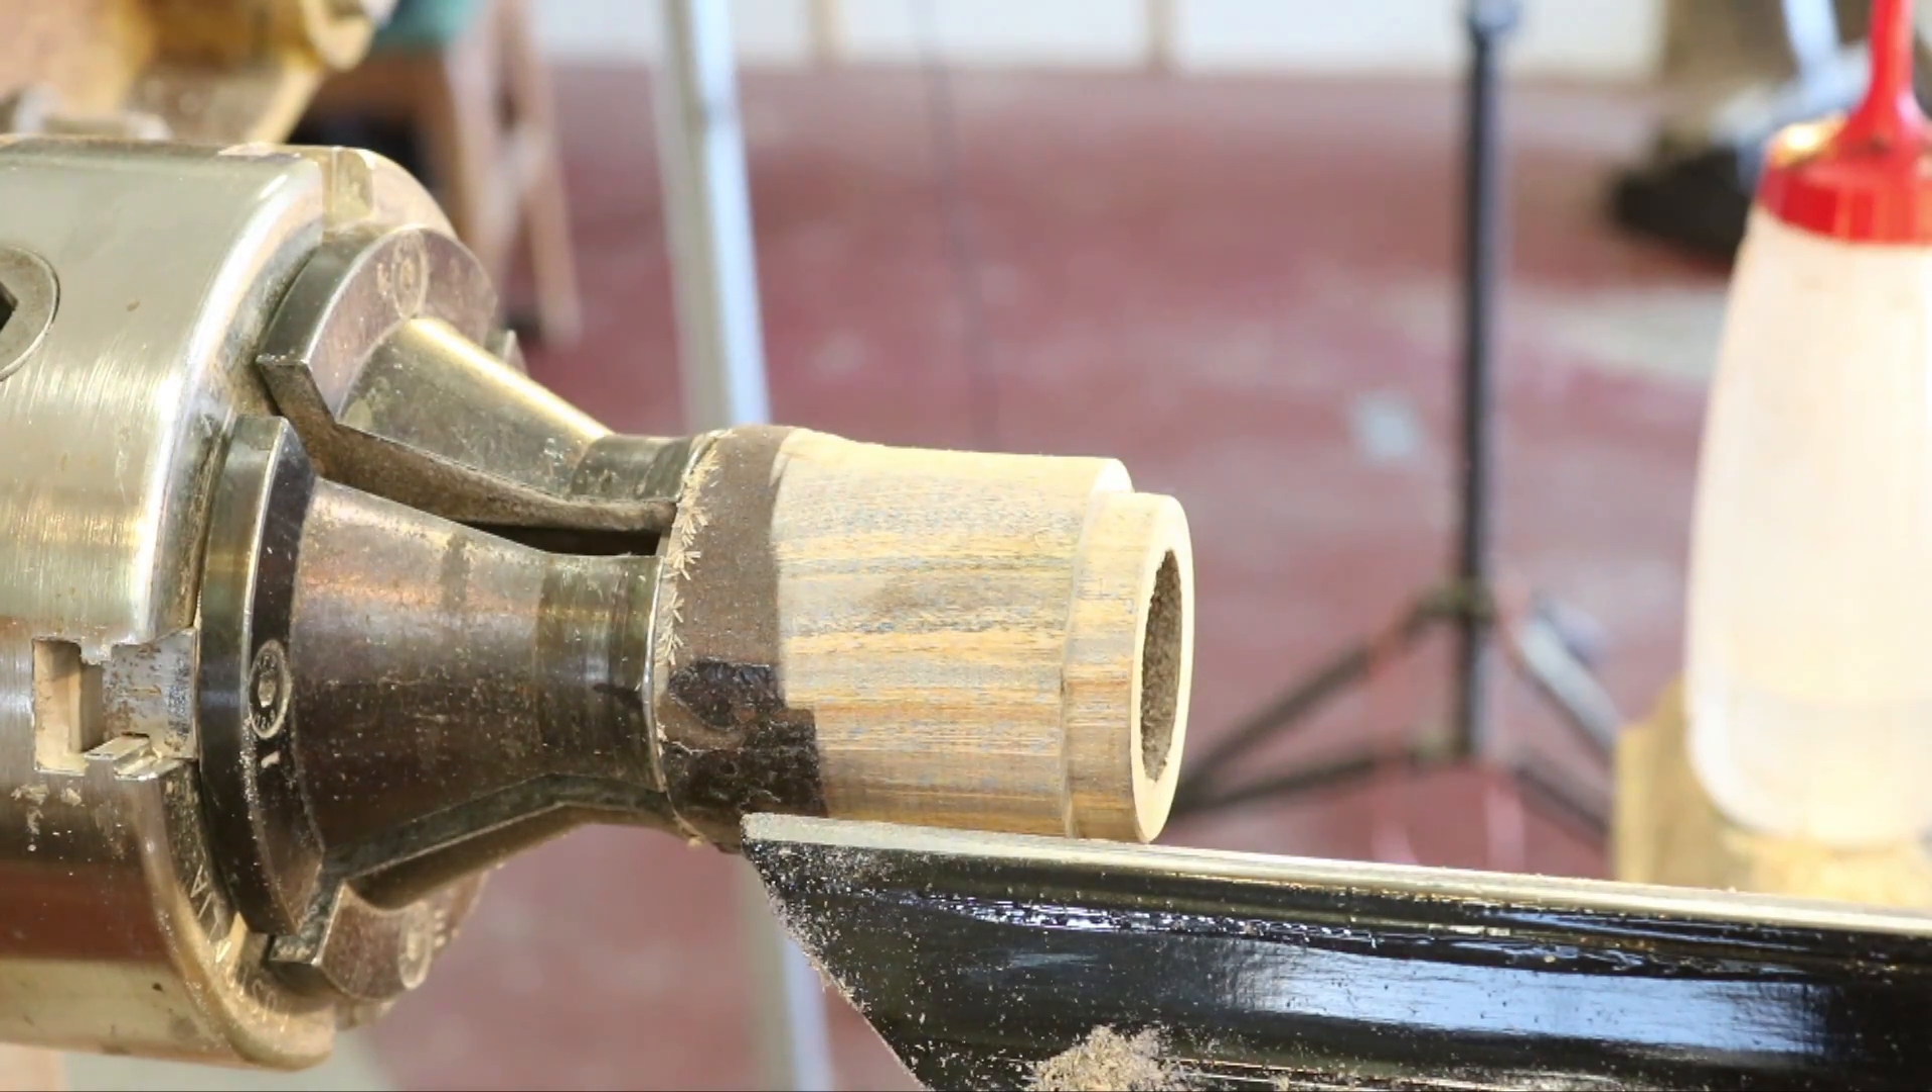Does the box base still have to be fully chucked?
No.